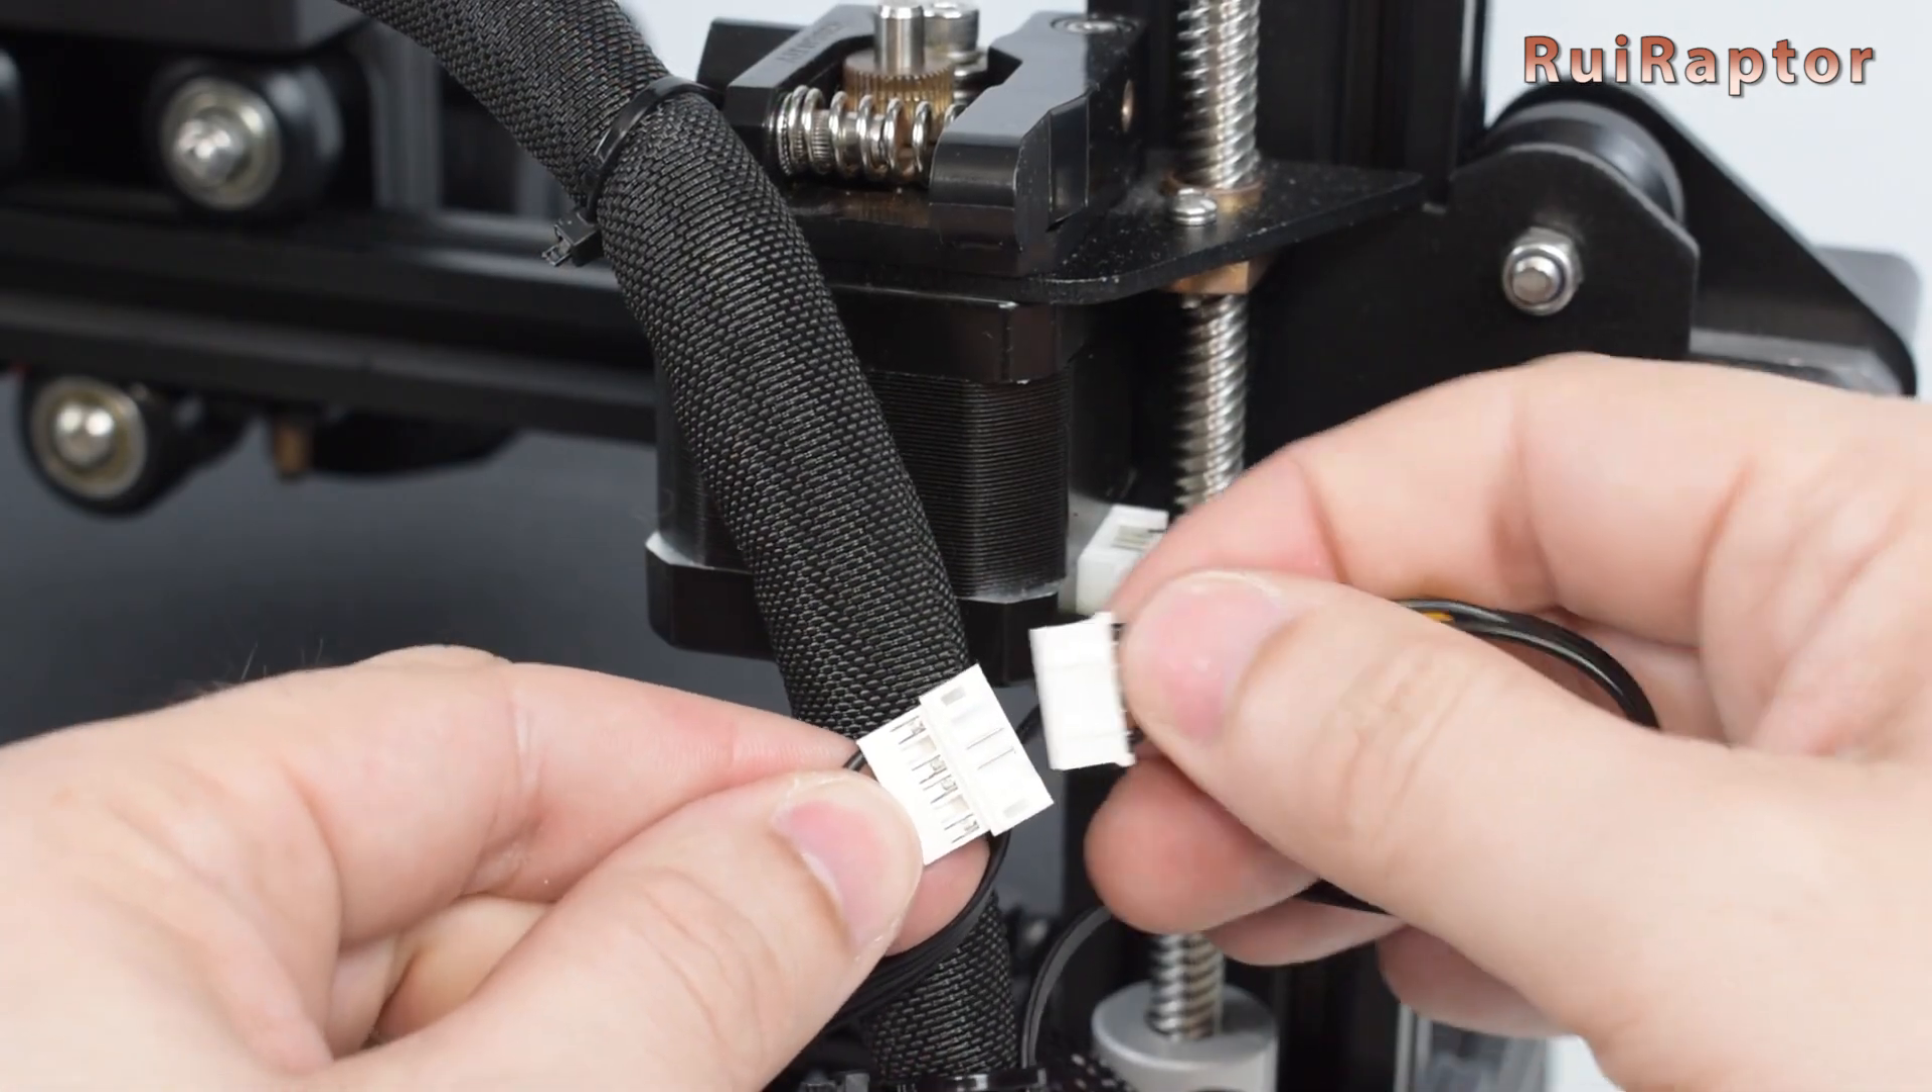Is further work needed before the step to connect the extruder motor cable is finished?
Yes.